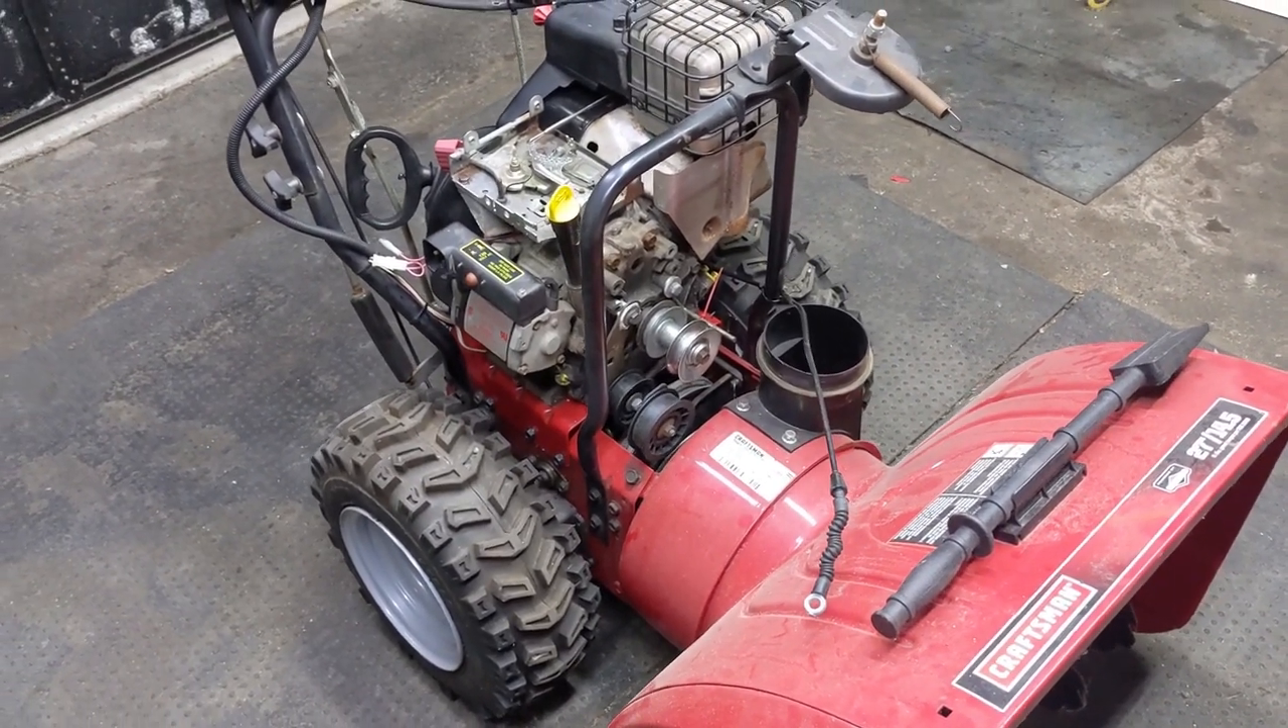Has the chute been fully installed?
No.